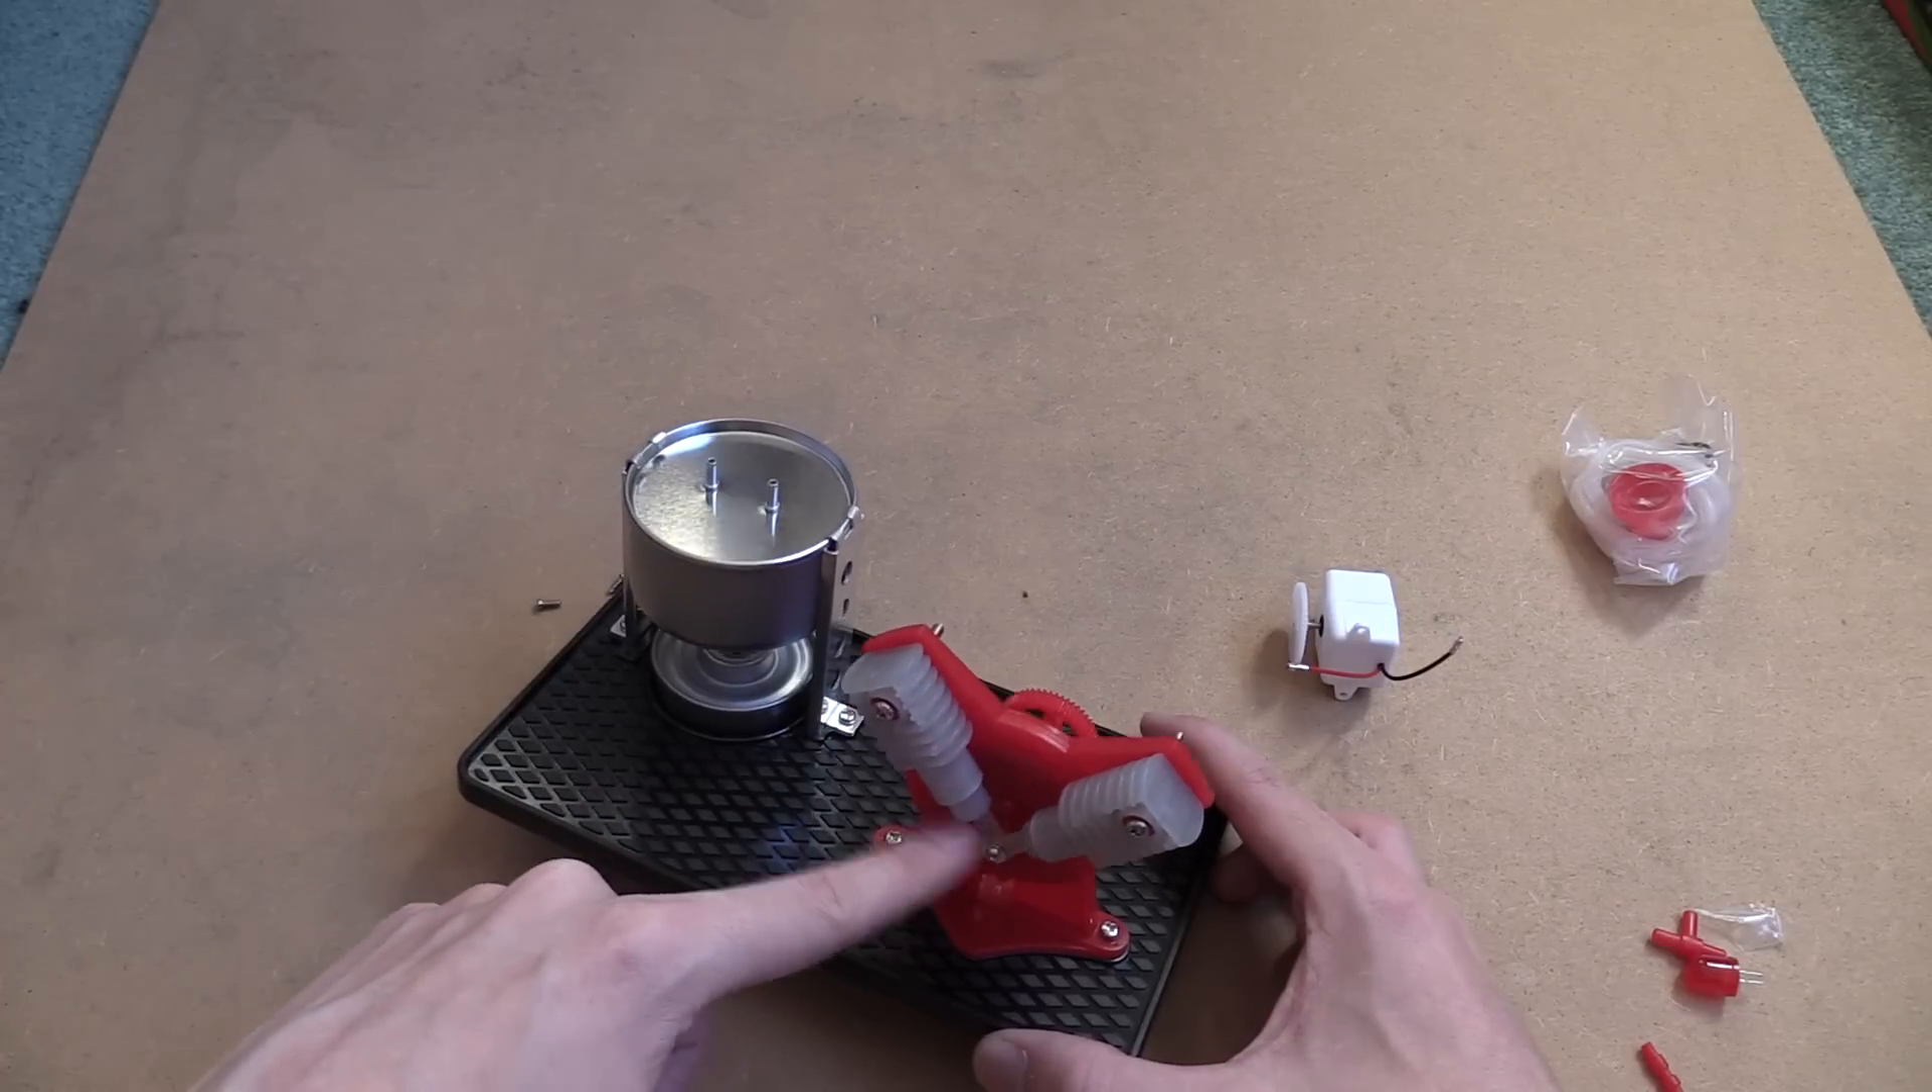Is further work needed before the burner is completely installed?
No.